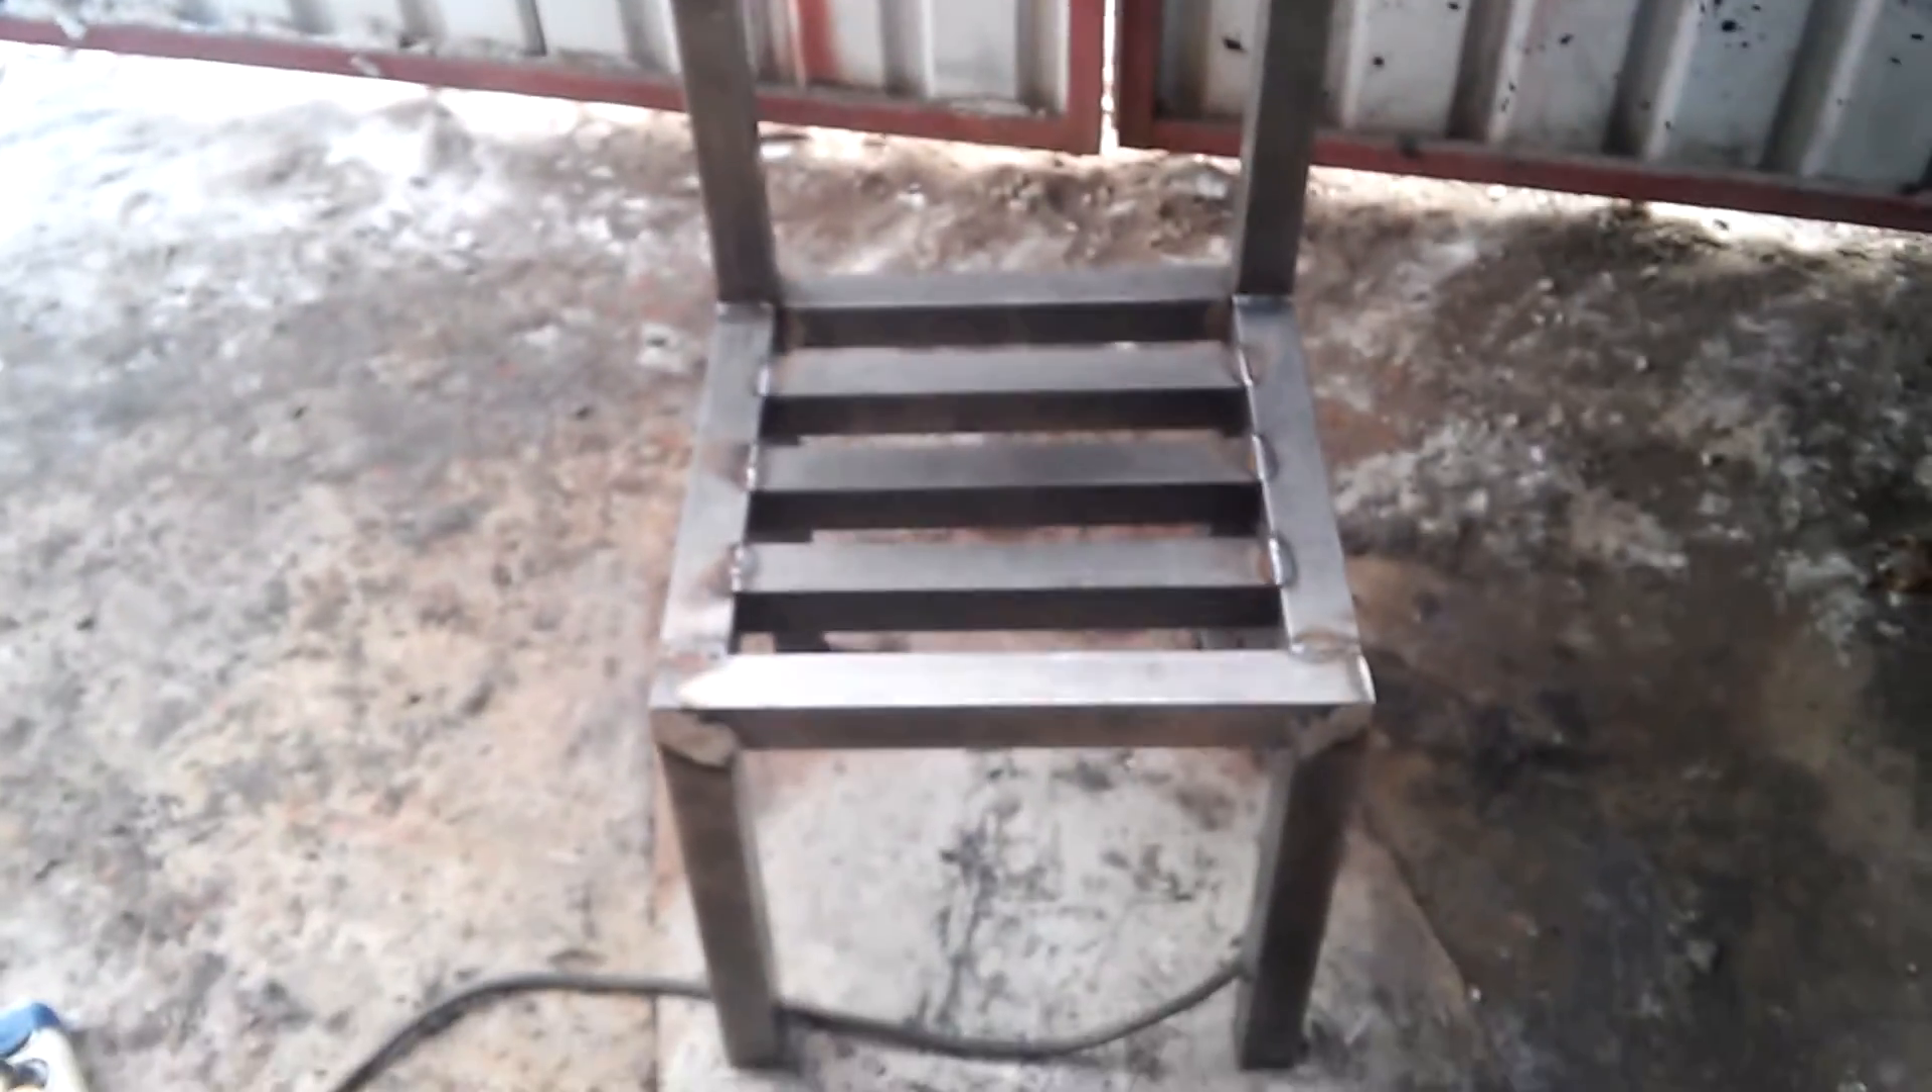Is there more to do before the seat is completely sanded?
Yes.